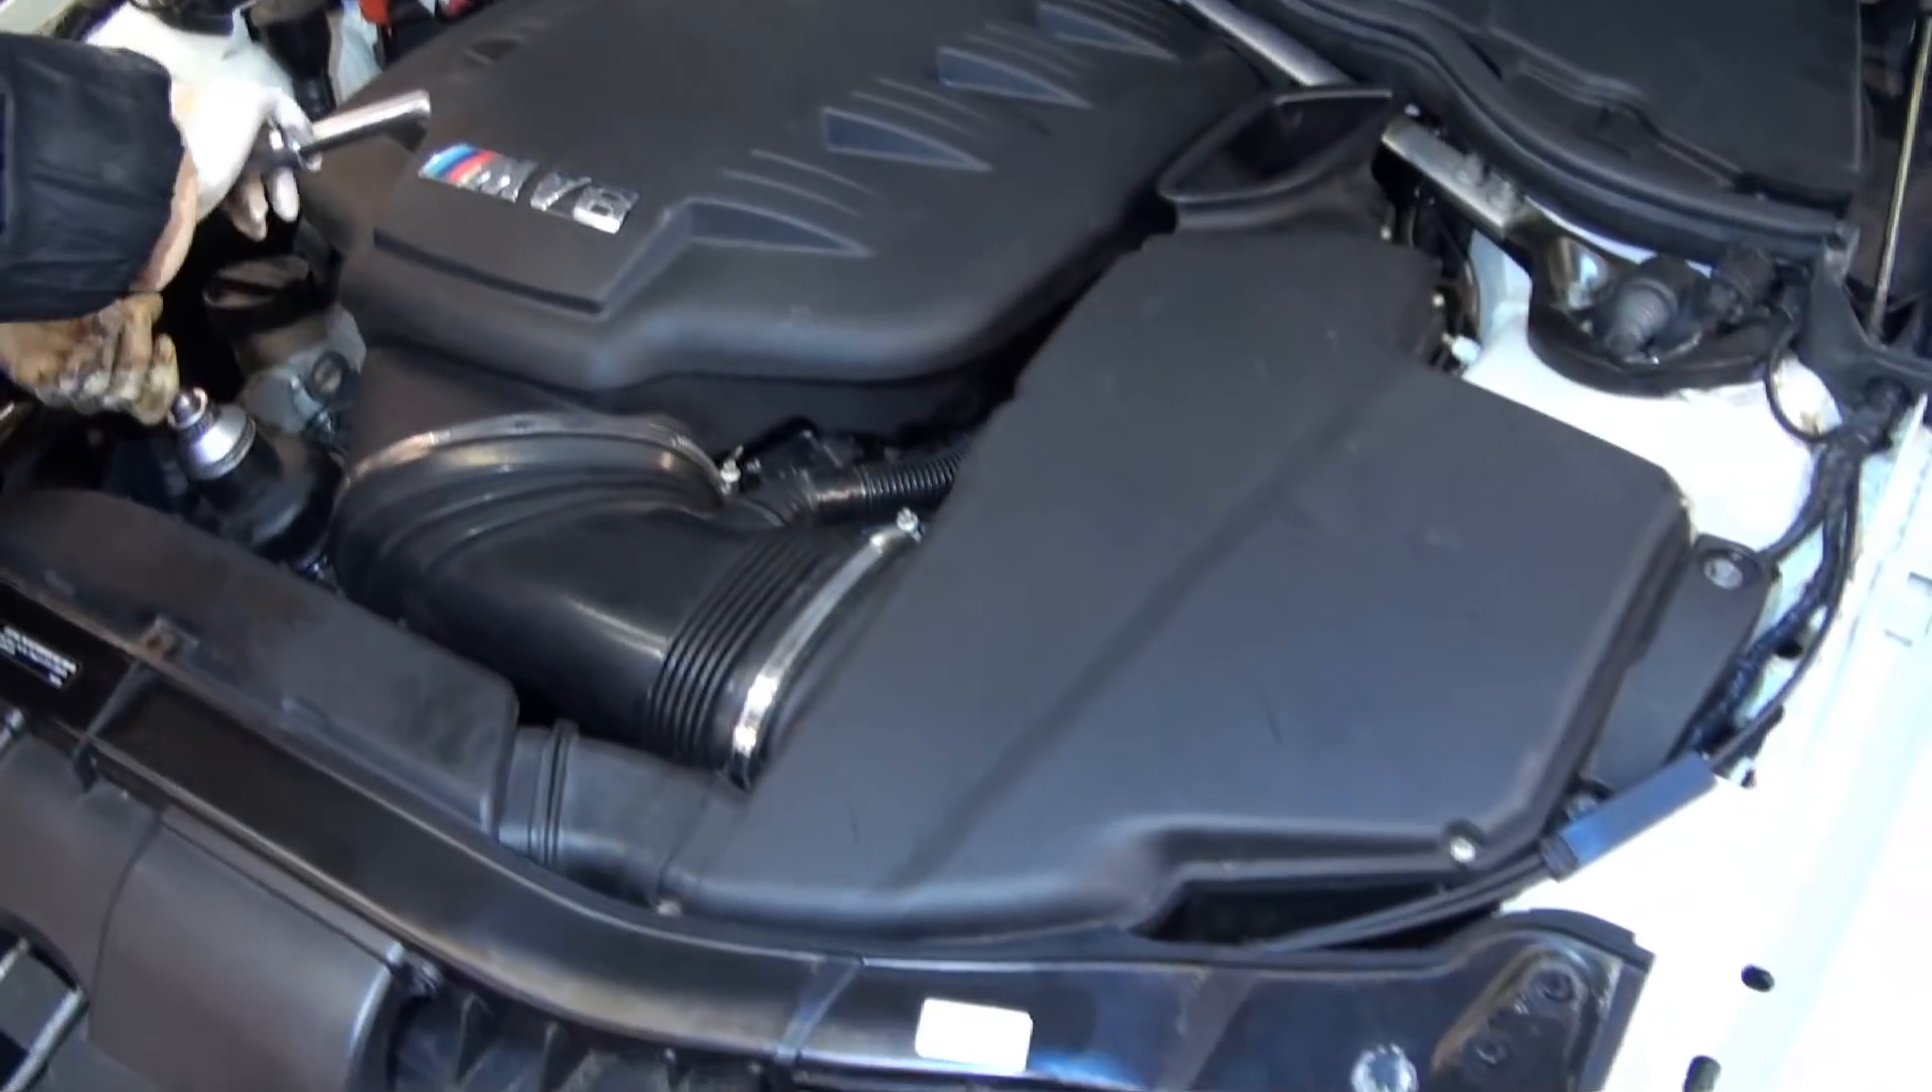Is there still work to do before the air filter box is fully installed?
No.